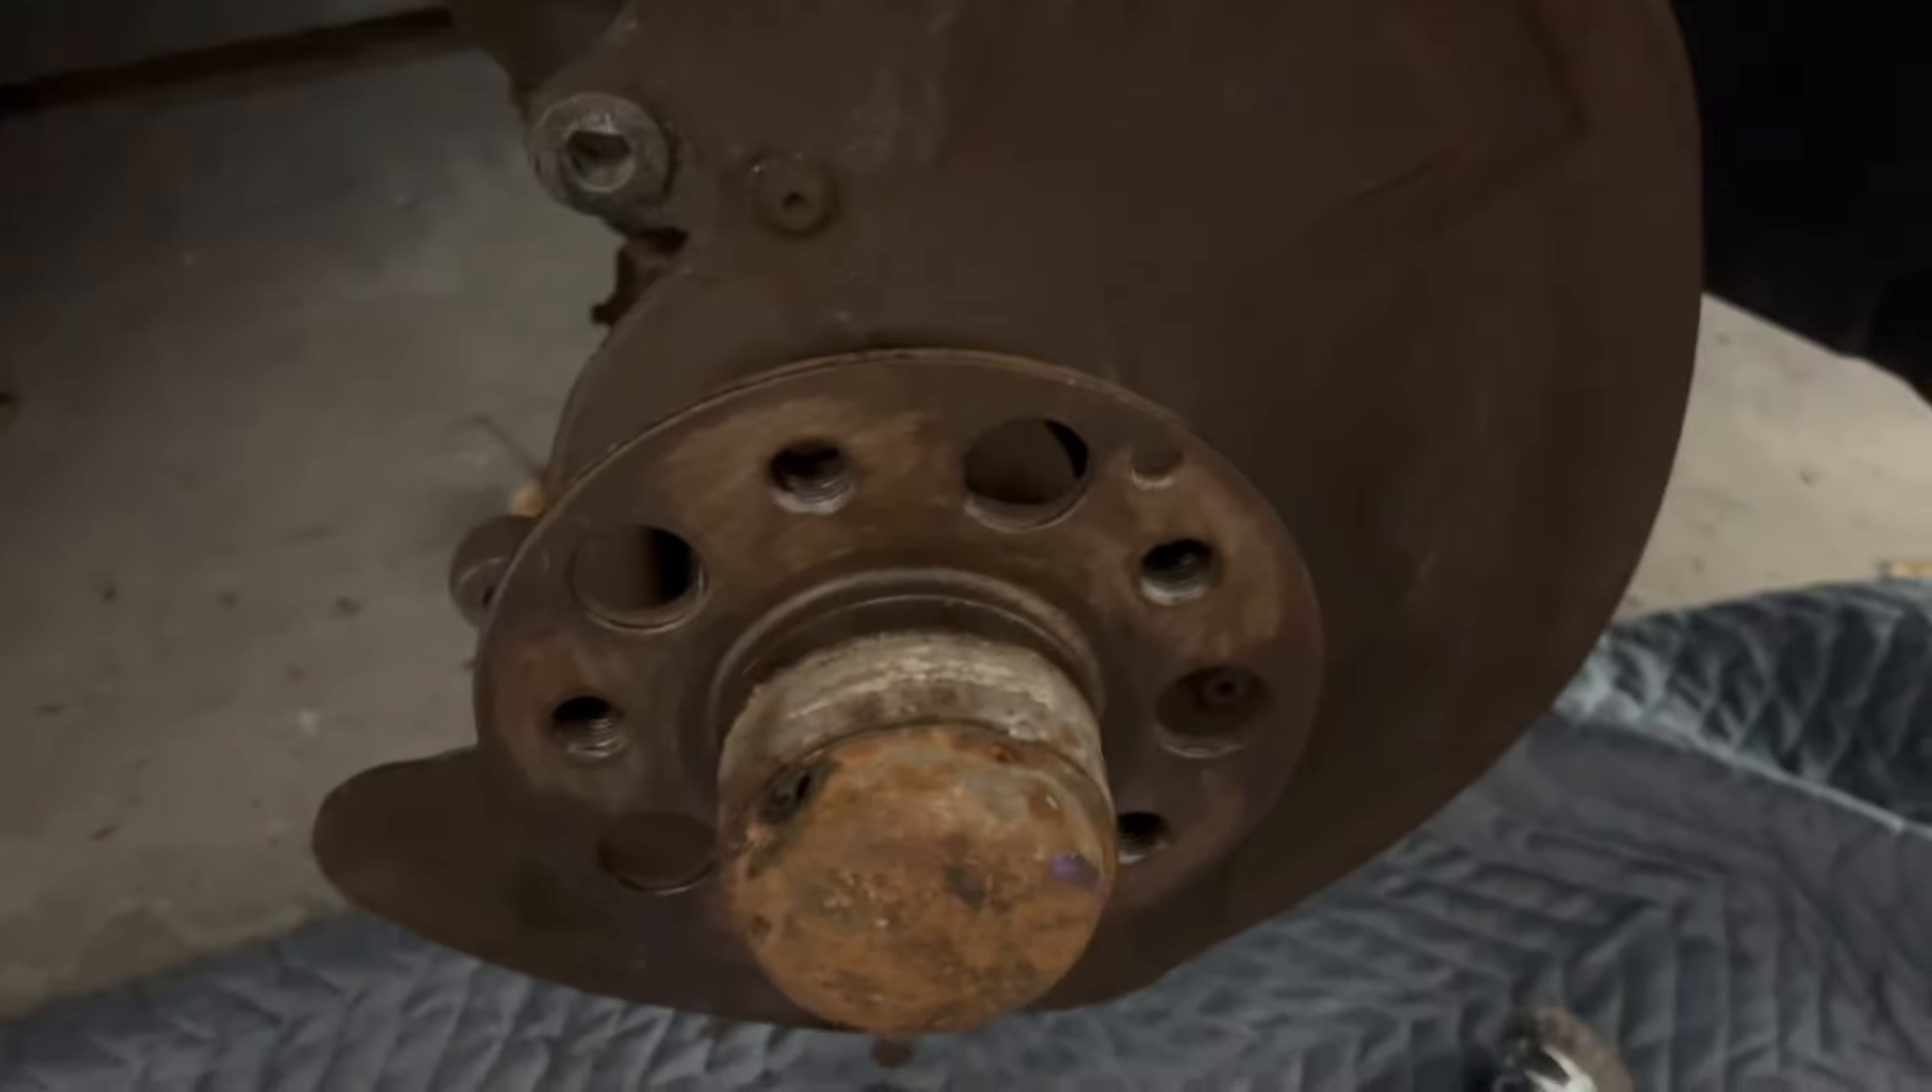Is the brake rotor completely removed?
Yes.